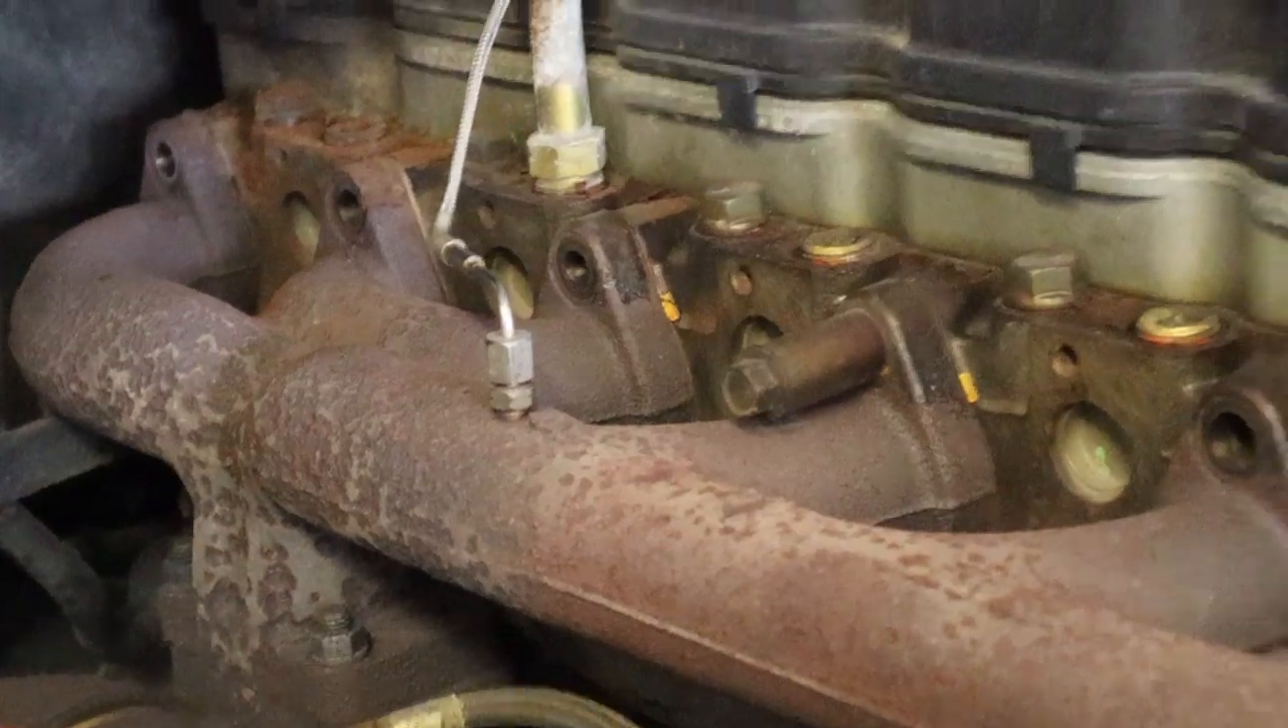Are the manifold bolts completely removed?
No.